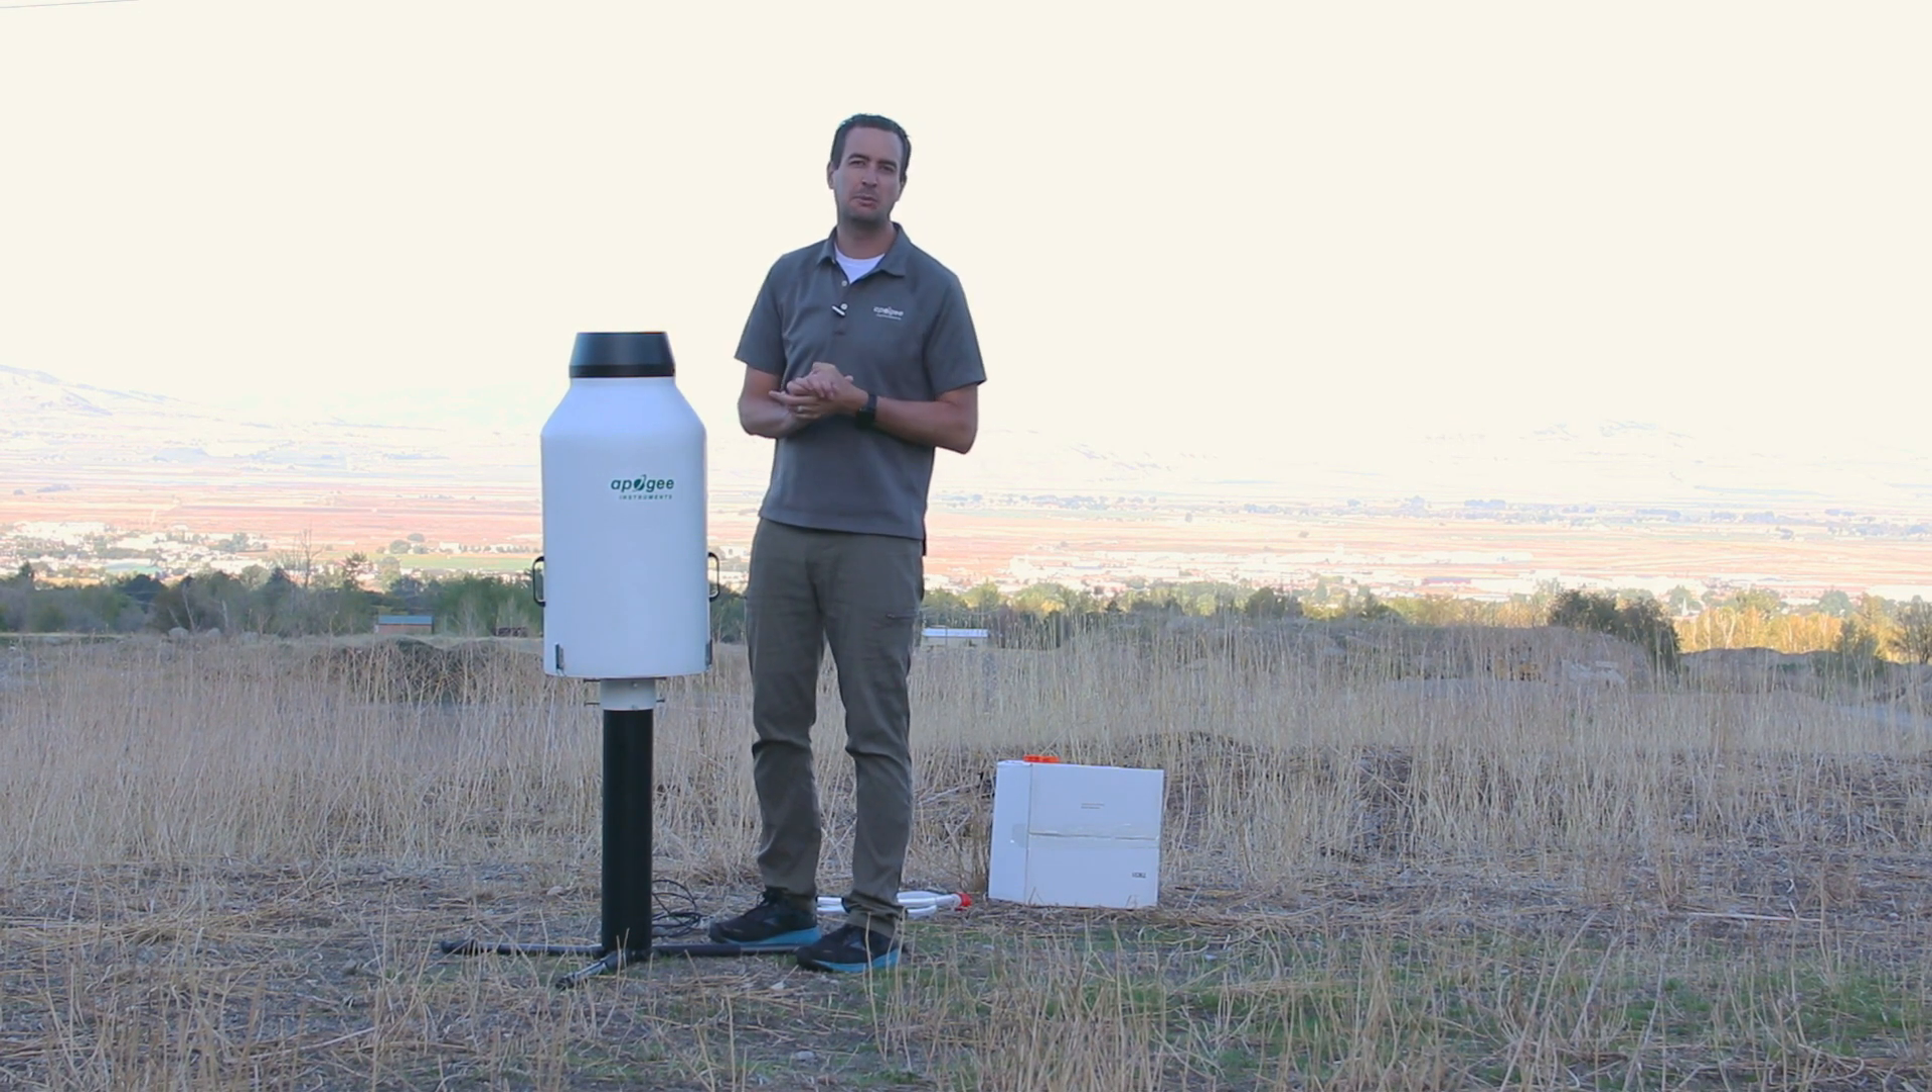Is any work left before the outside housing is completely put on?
No.